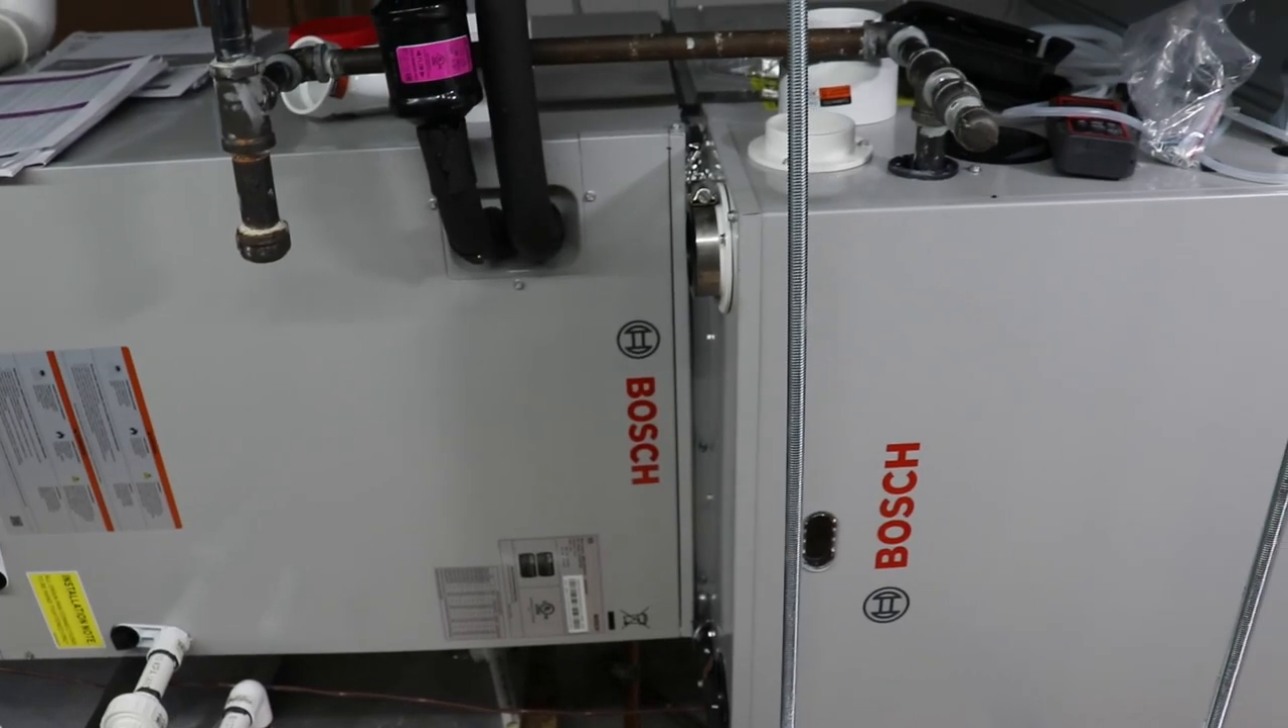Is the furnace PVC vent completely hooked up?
No.